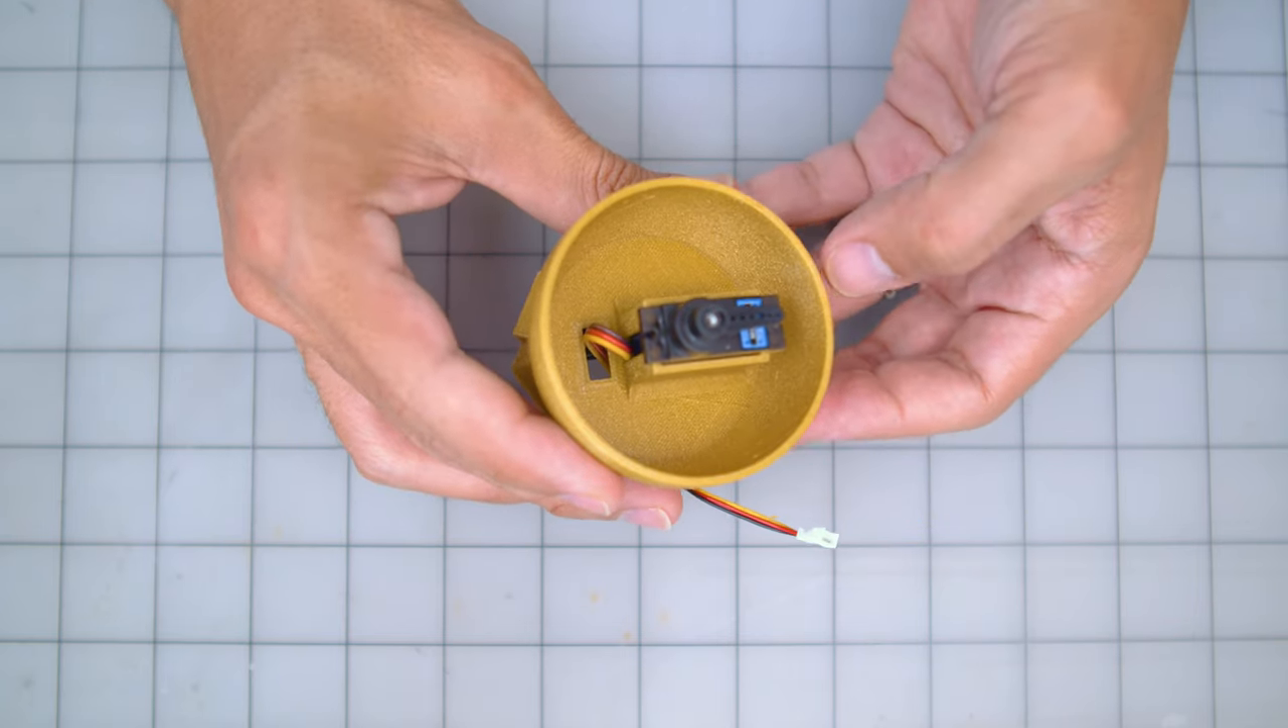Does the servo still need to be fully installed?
No.